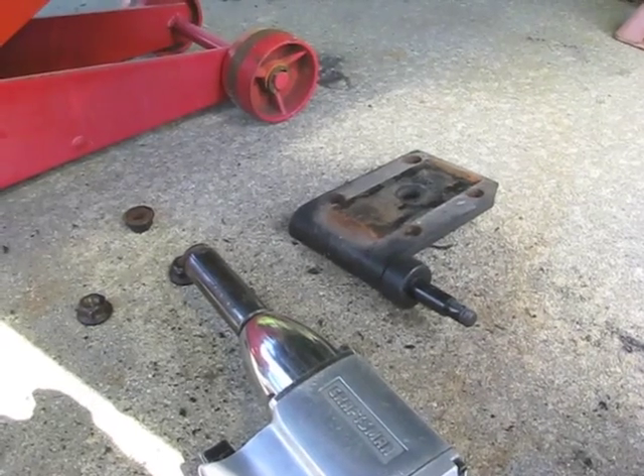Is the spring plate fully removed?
Yes.